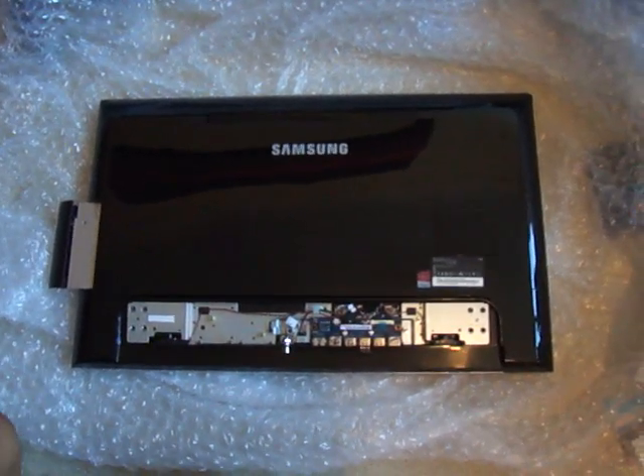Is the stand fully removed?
Yes.